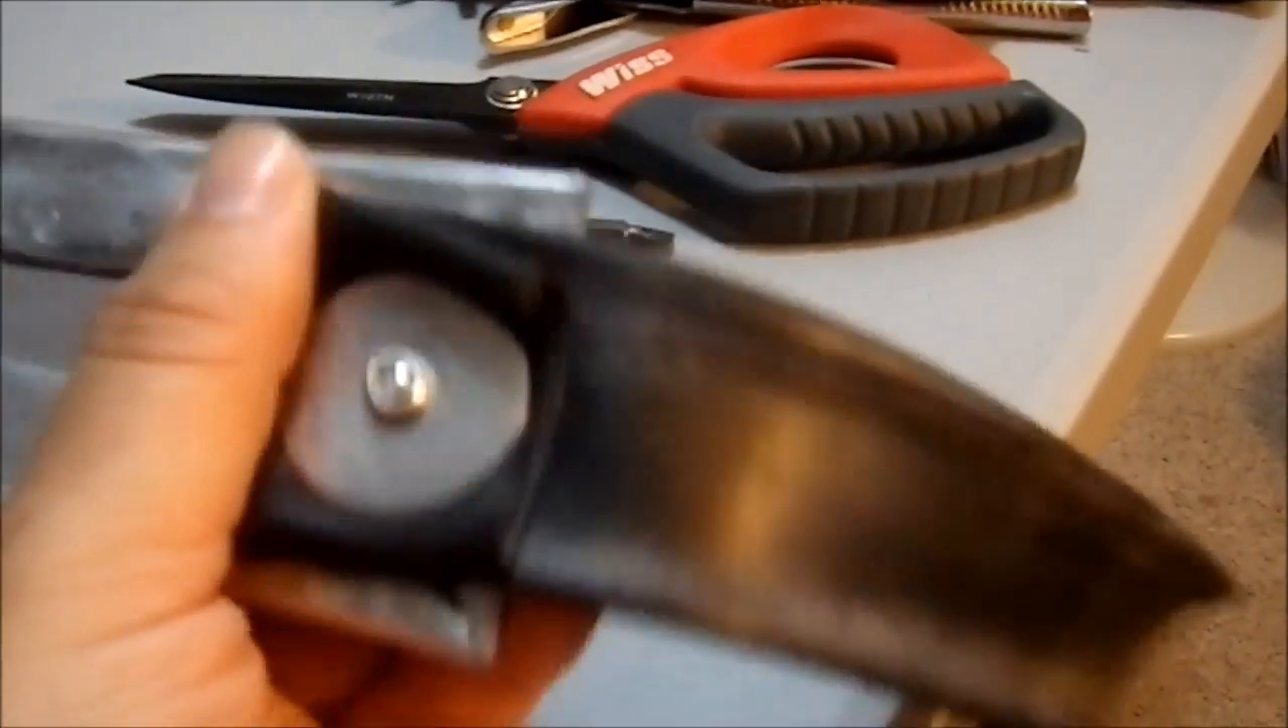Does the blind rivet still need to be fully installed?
No.